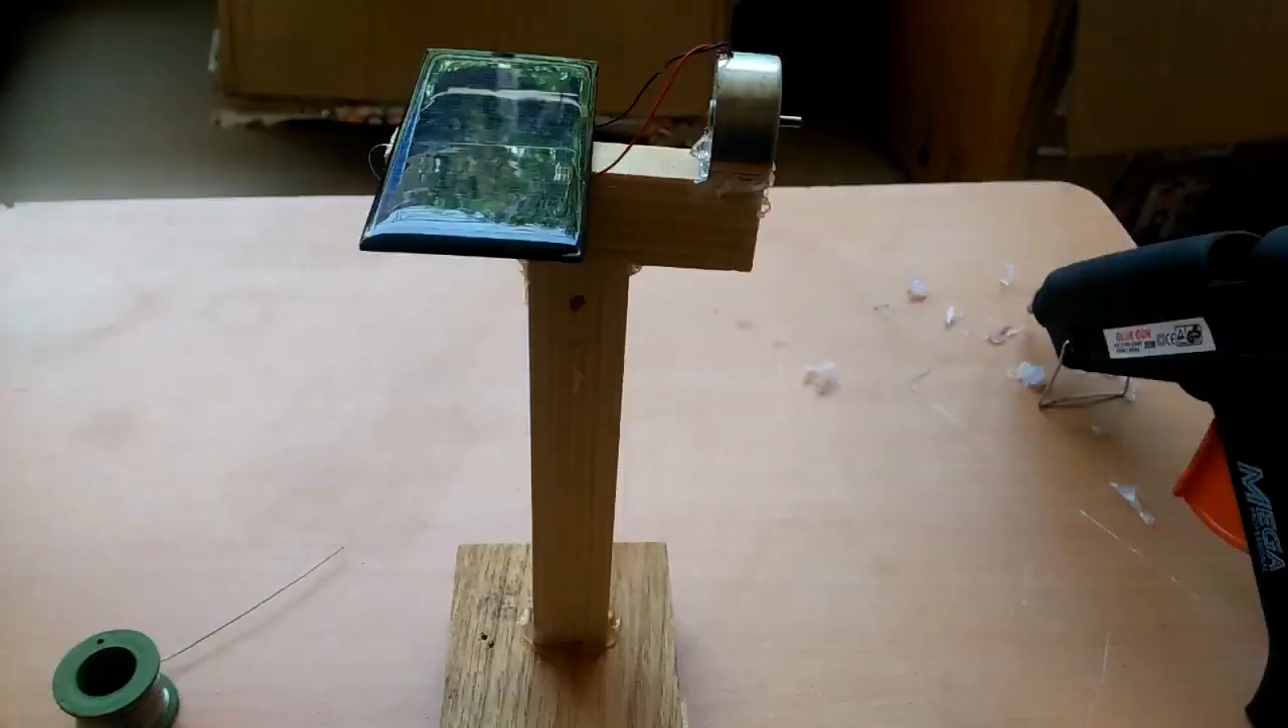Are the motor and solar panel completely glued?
Yes.